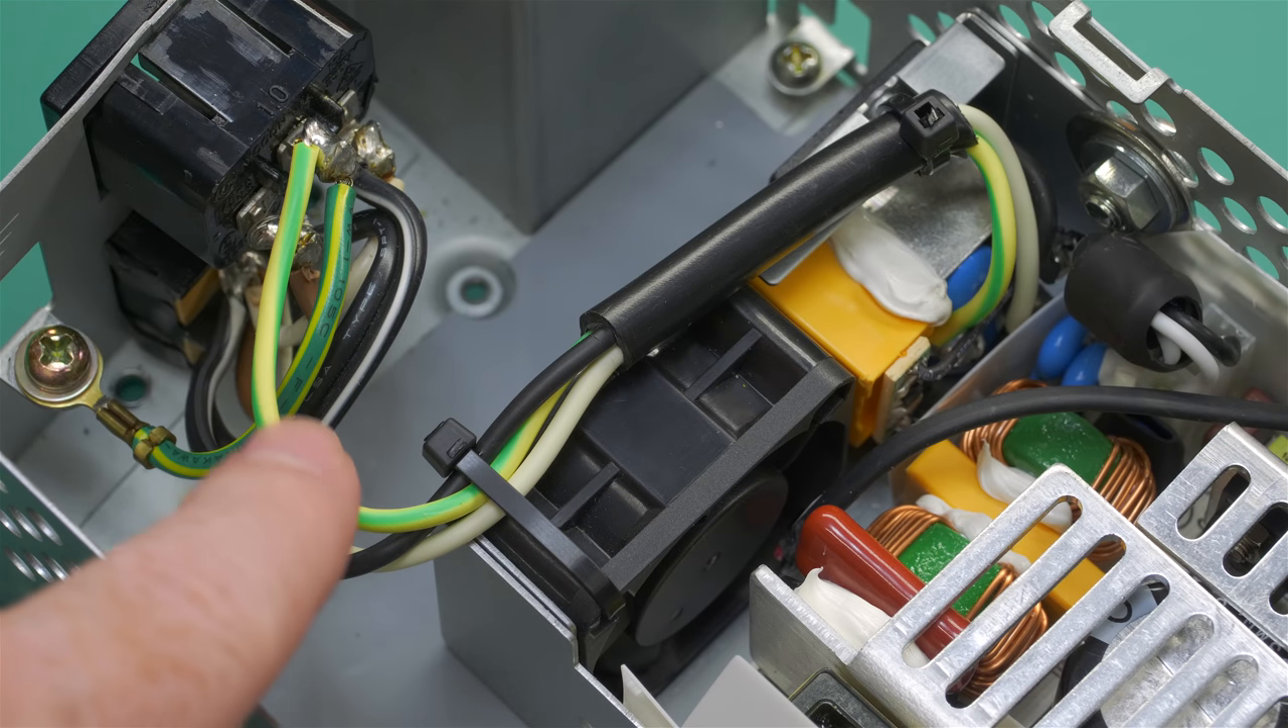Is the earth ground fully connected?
Yes.